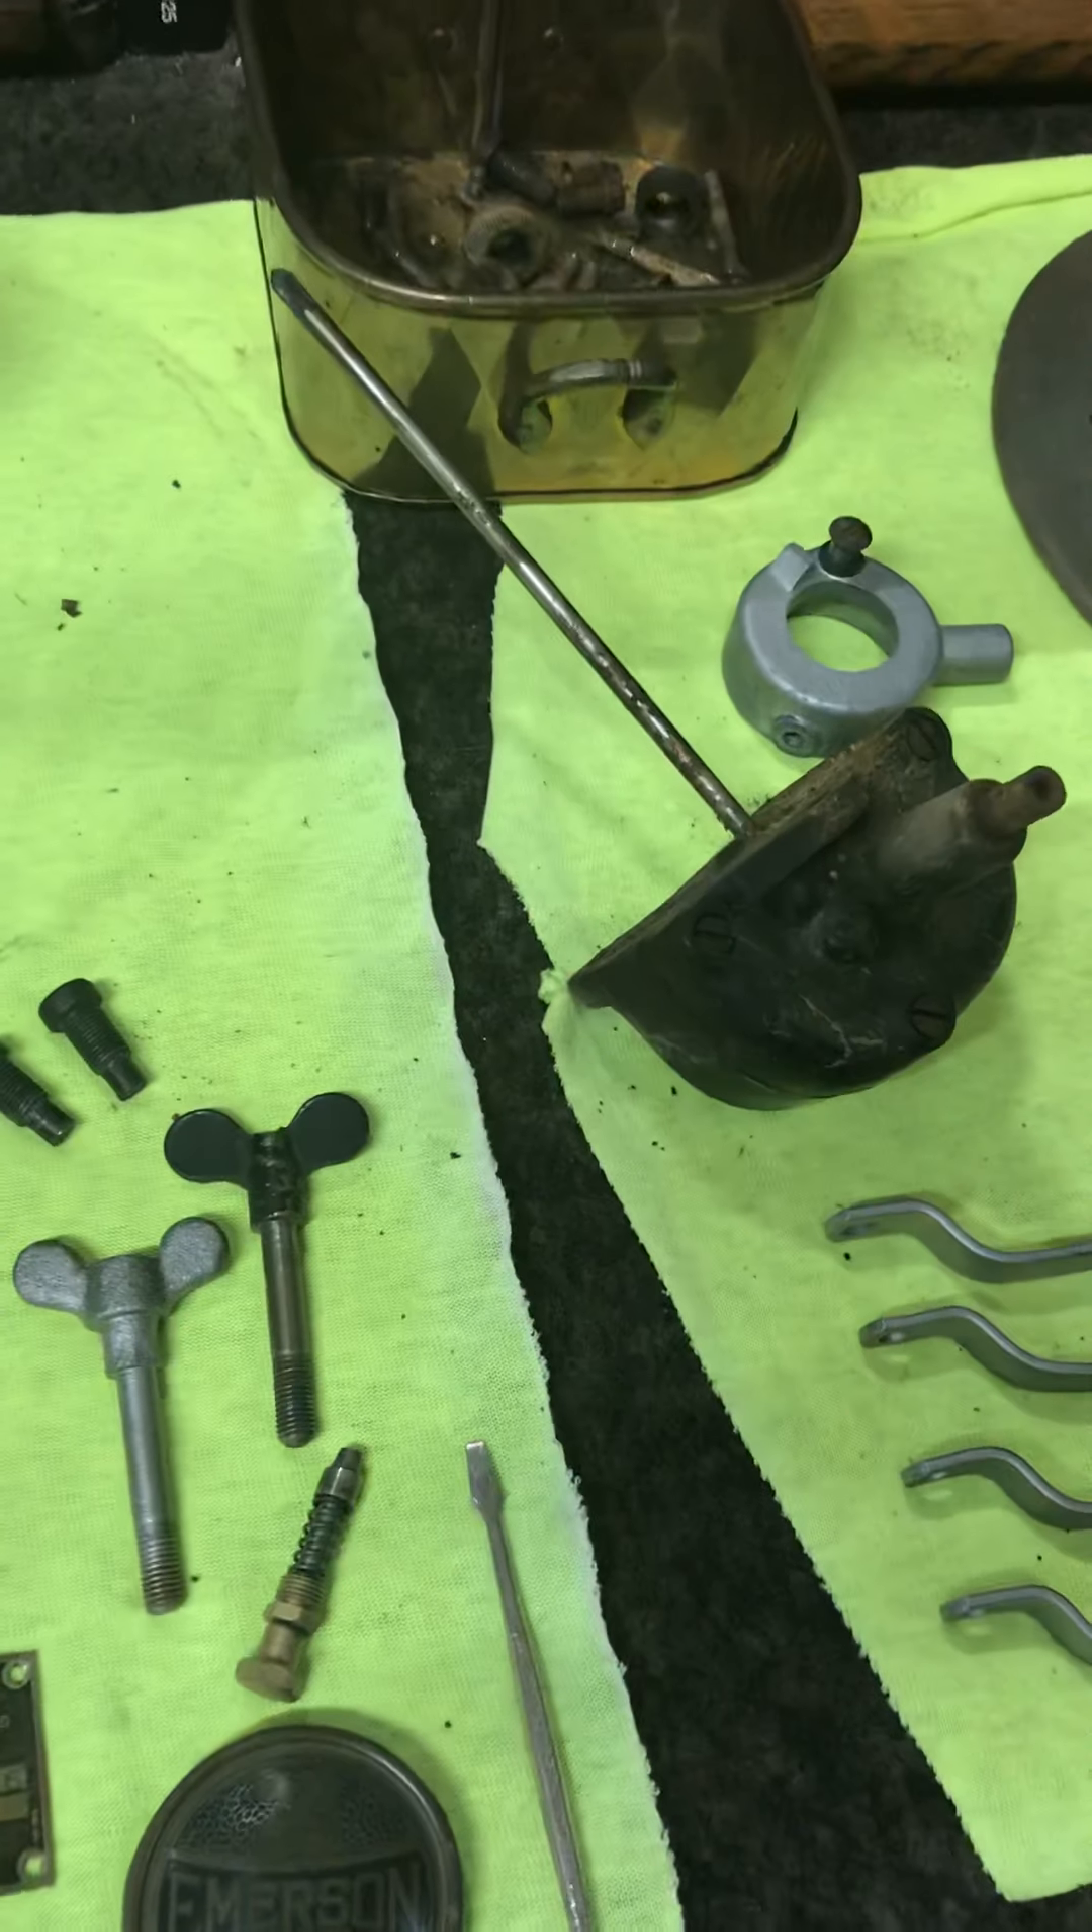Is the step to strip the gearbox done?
No.